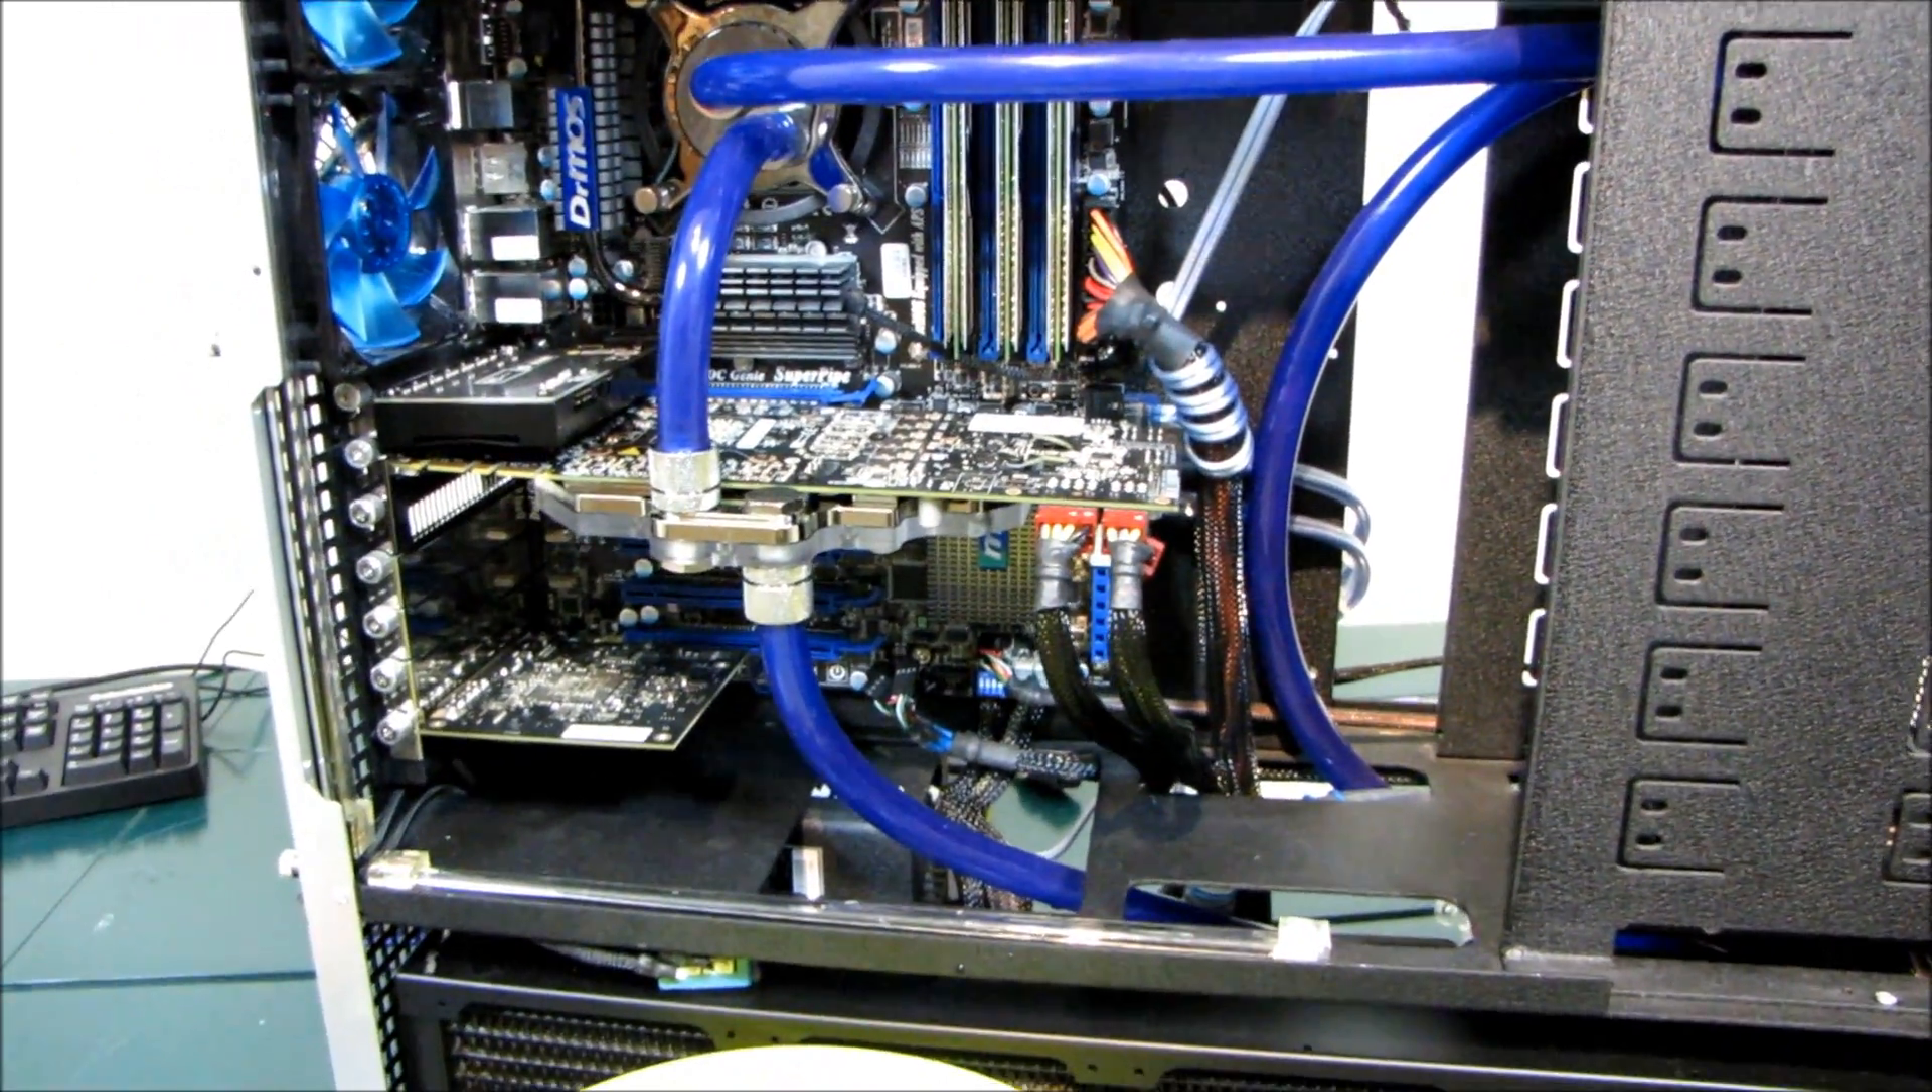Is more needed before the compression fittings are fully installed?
No.